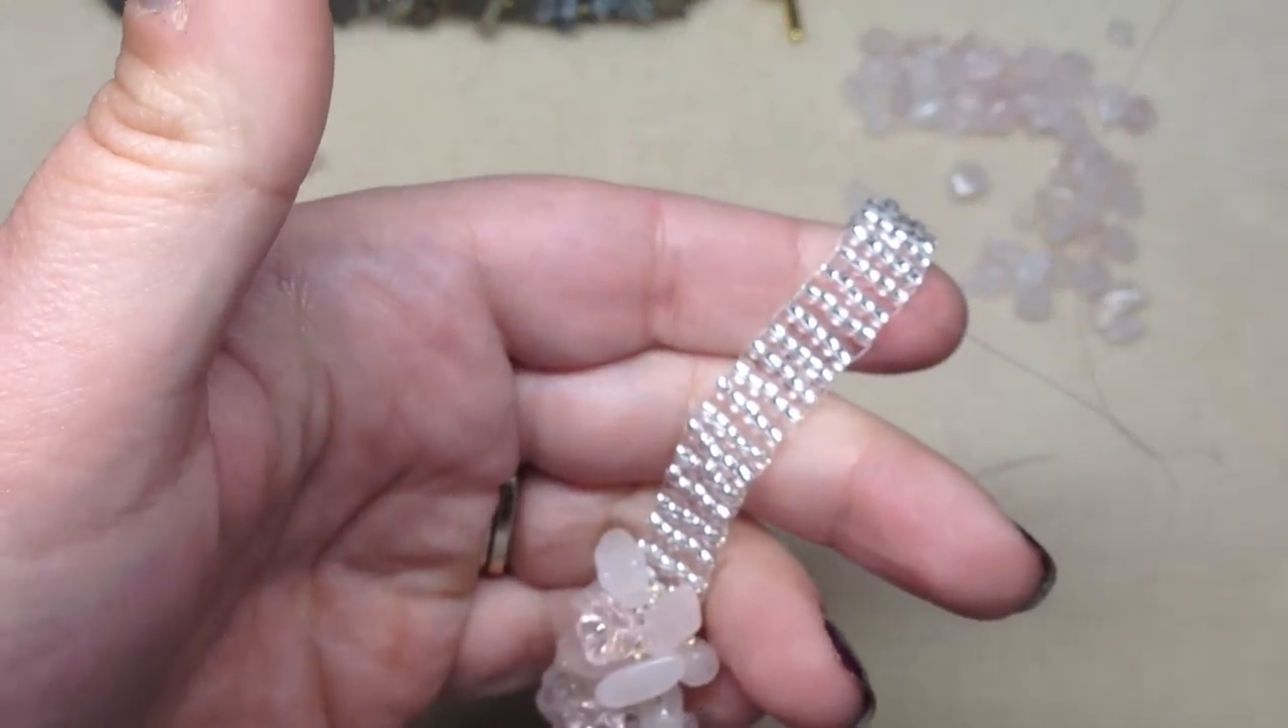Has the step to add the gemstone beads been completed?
No.